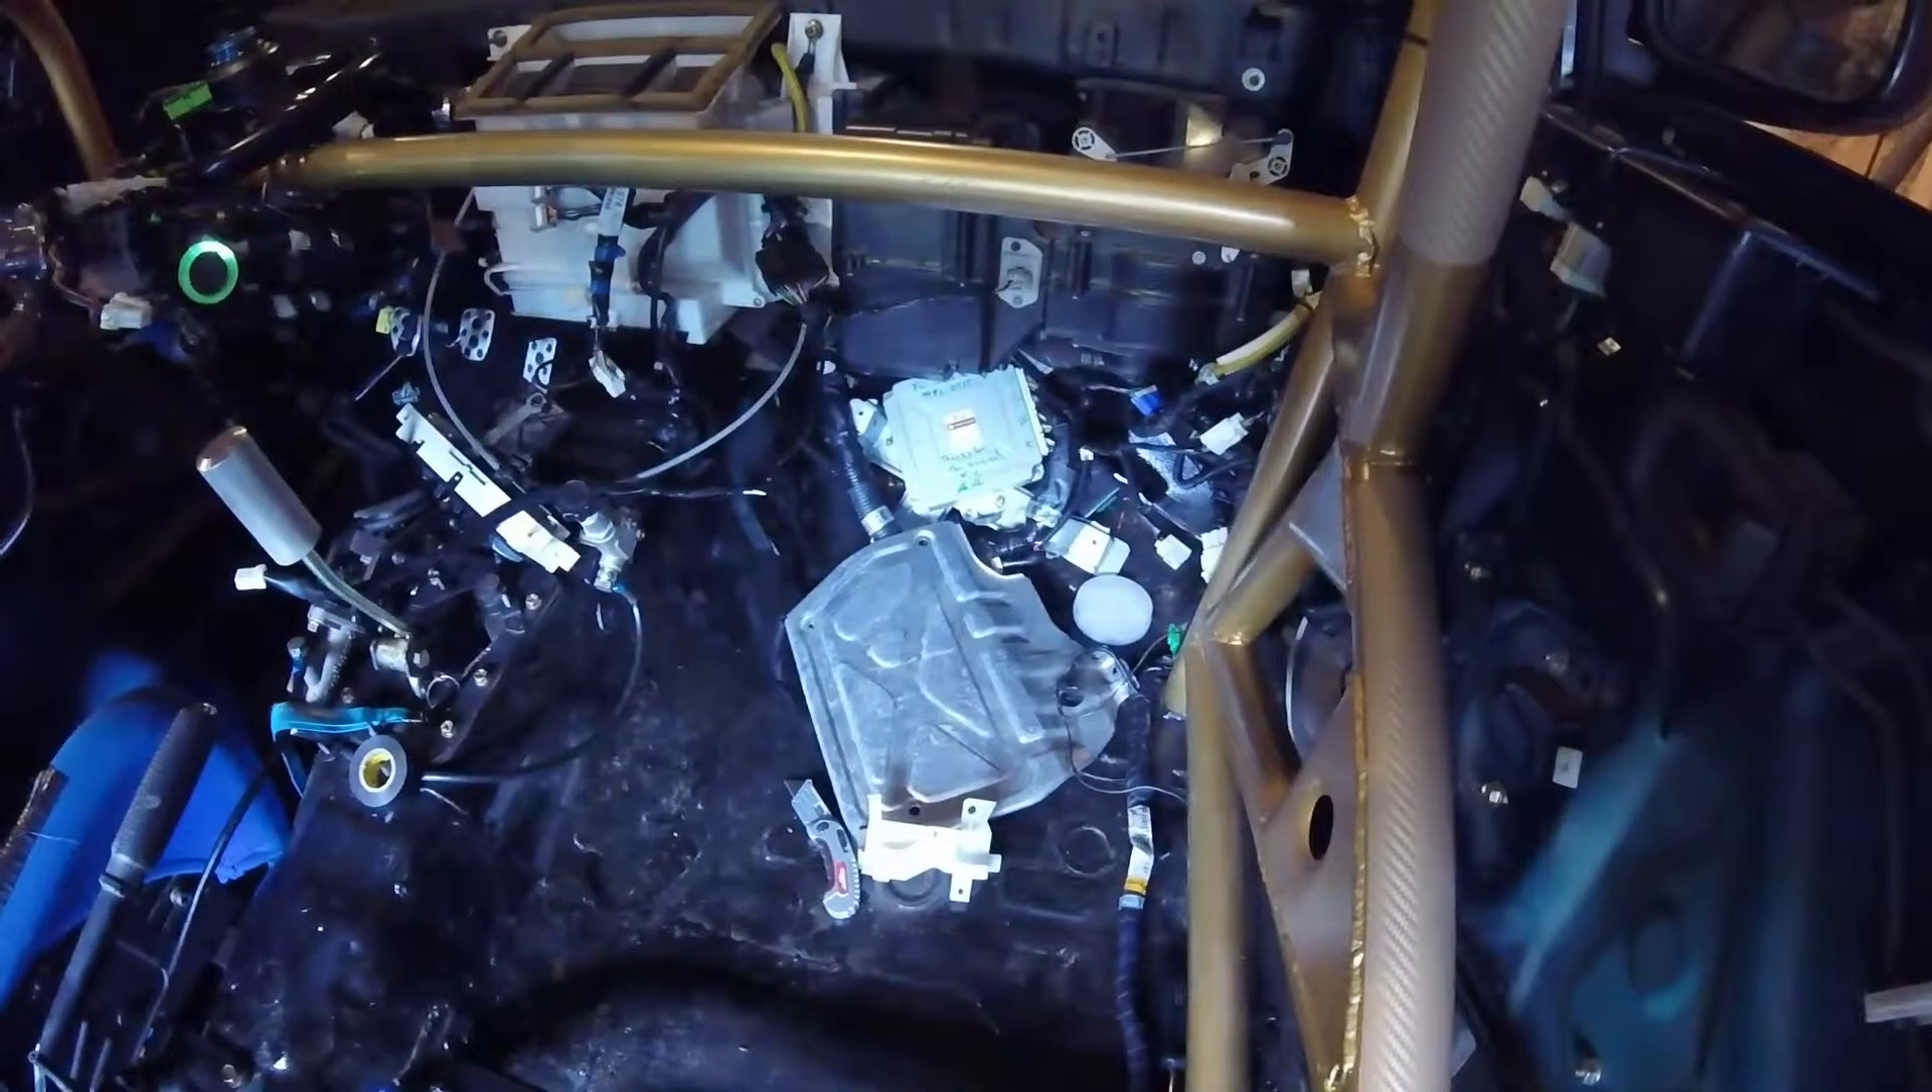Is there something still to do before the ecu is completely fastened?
Yes.